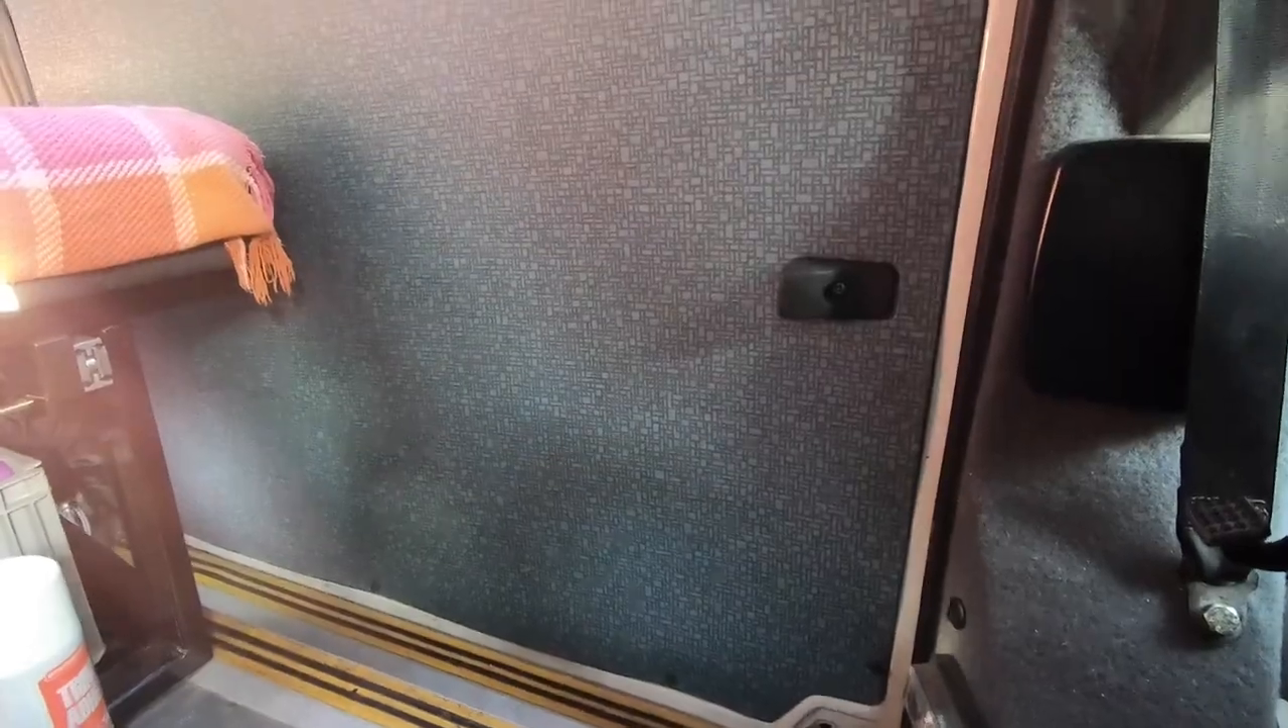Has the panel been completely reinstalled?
Yes.